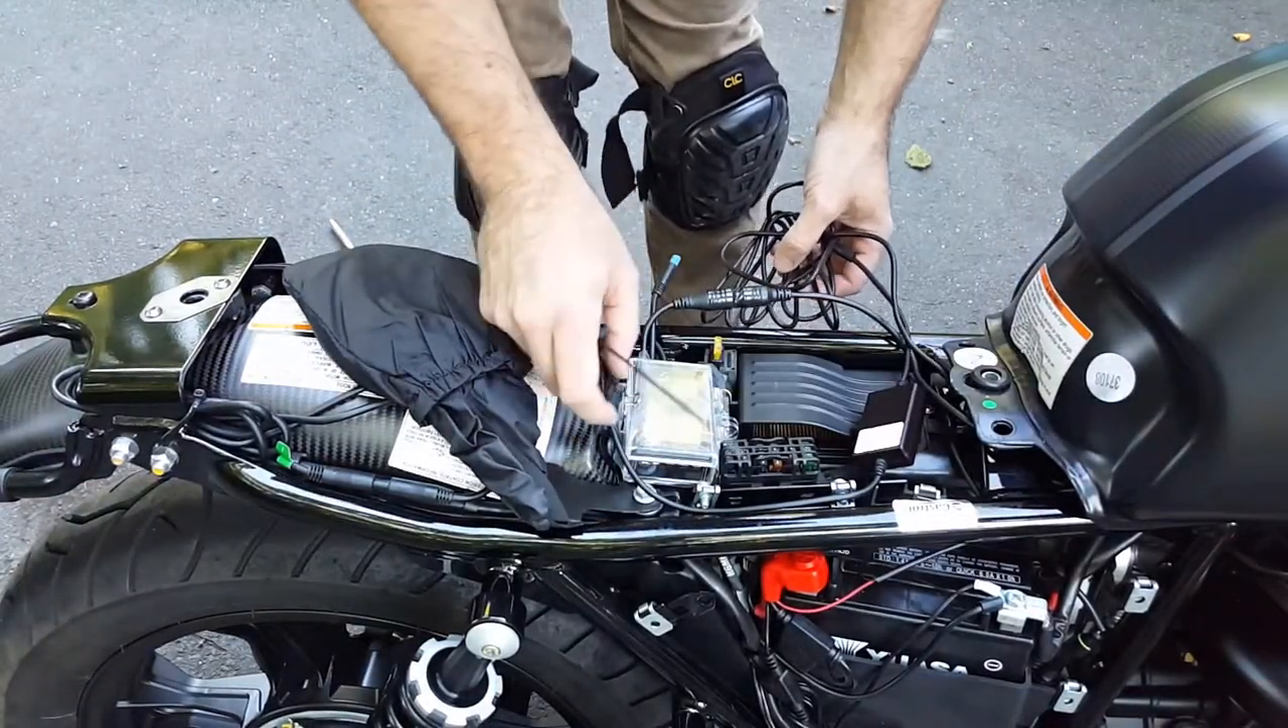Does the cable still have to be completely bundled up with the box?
Yes.